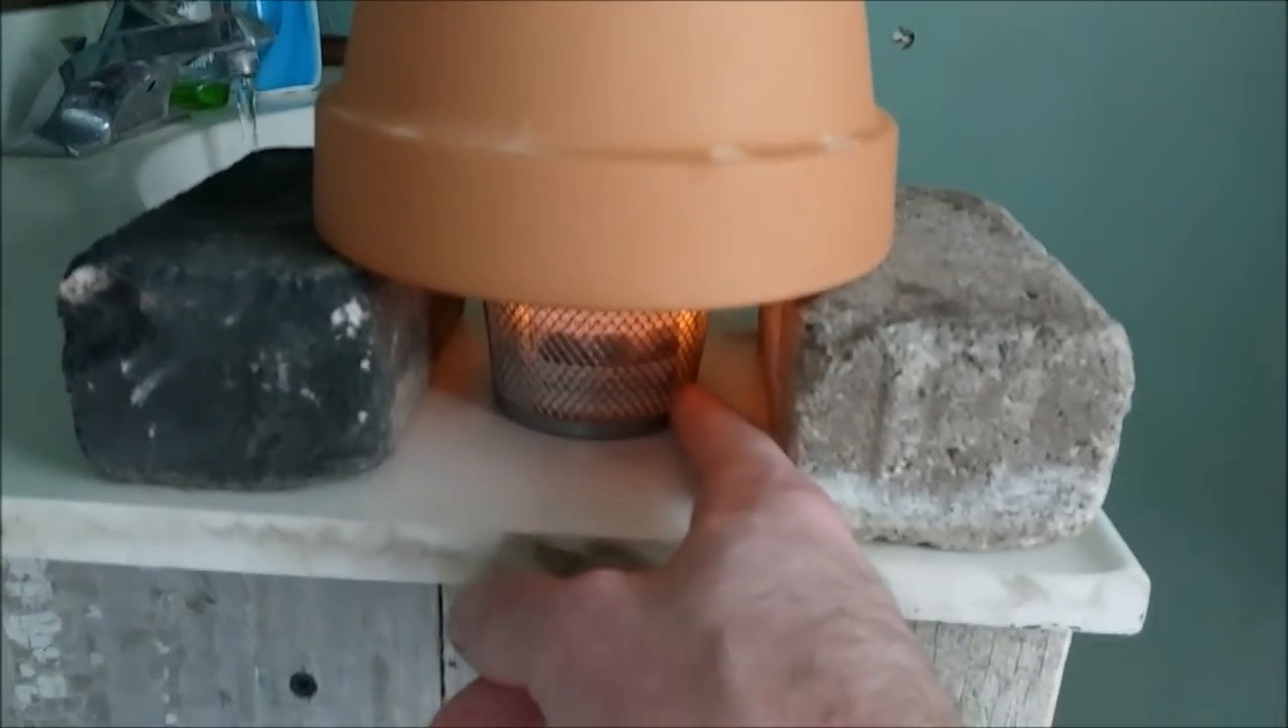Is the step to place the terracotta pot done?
Yes.